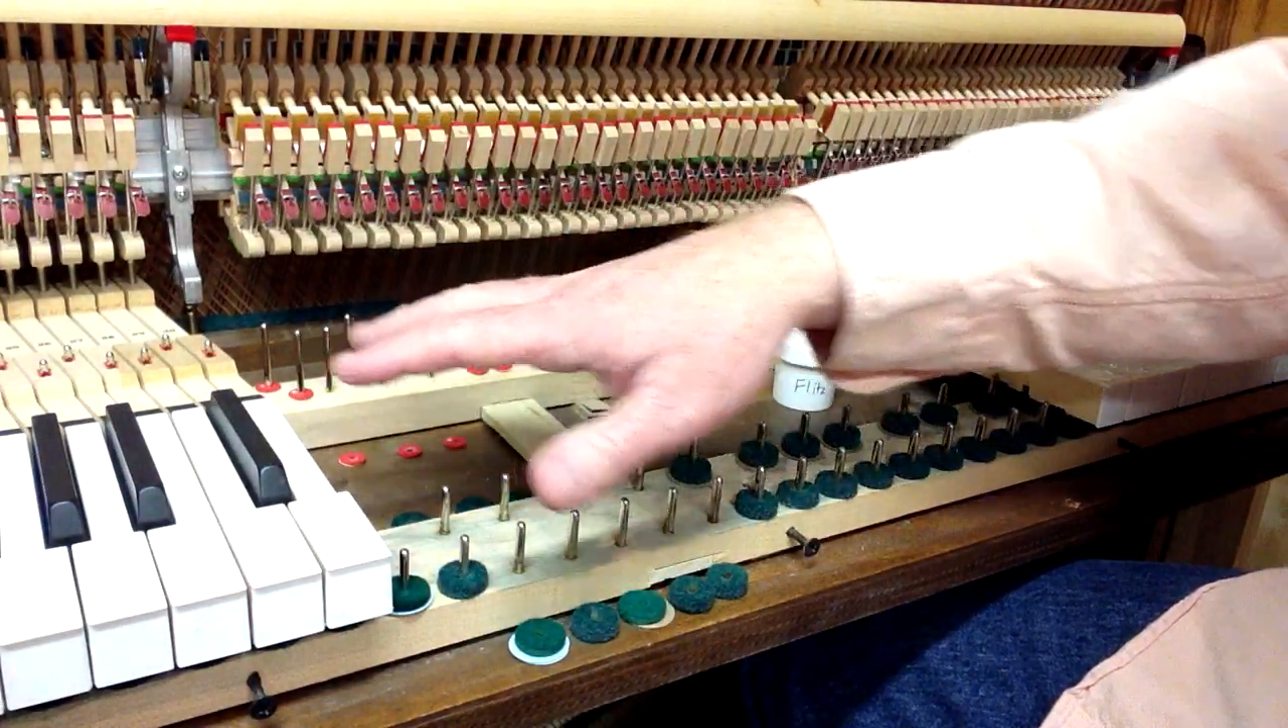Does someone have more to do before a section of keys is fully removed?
No.